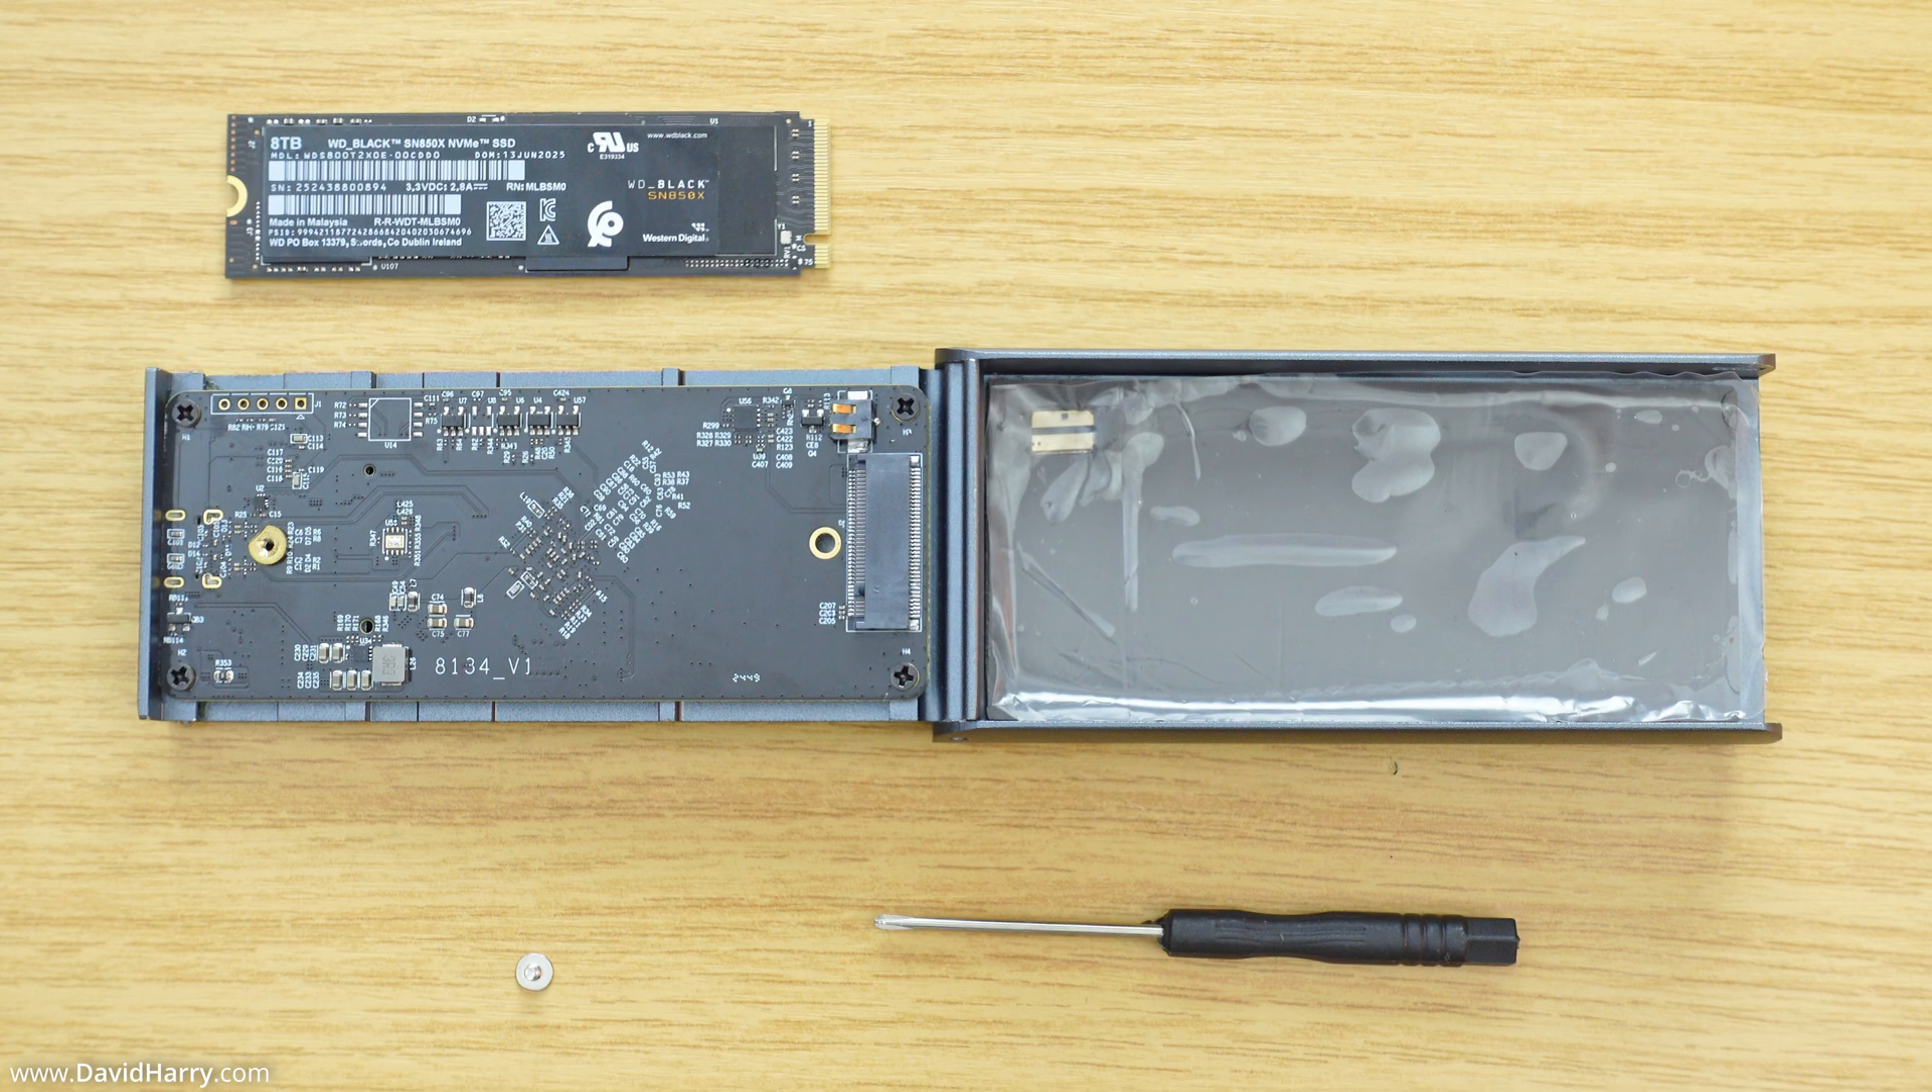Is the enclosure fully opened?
Yes.